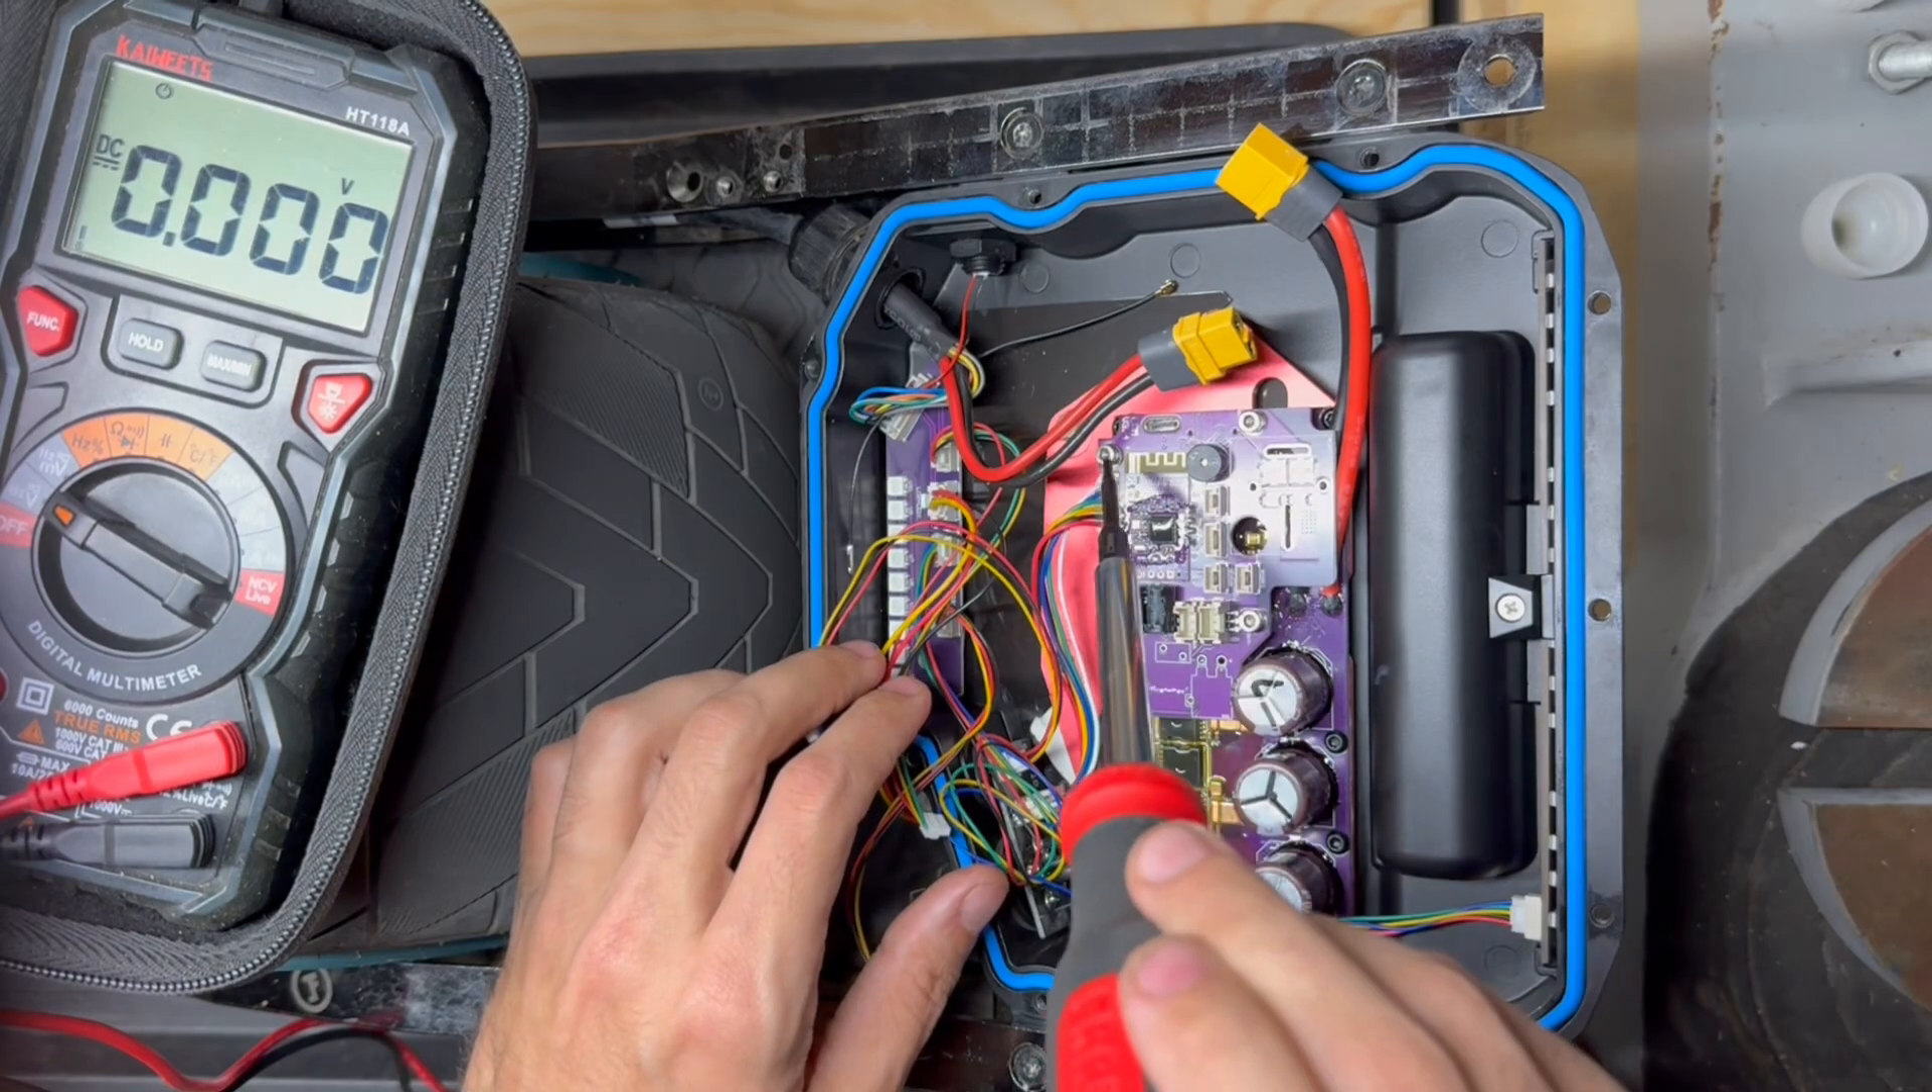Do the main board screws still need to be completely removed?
Yes.